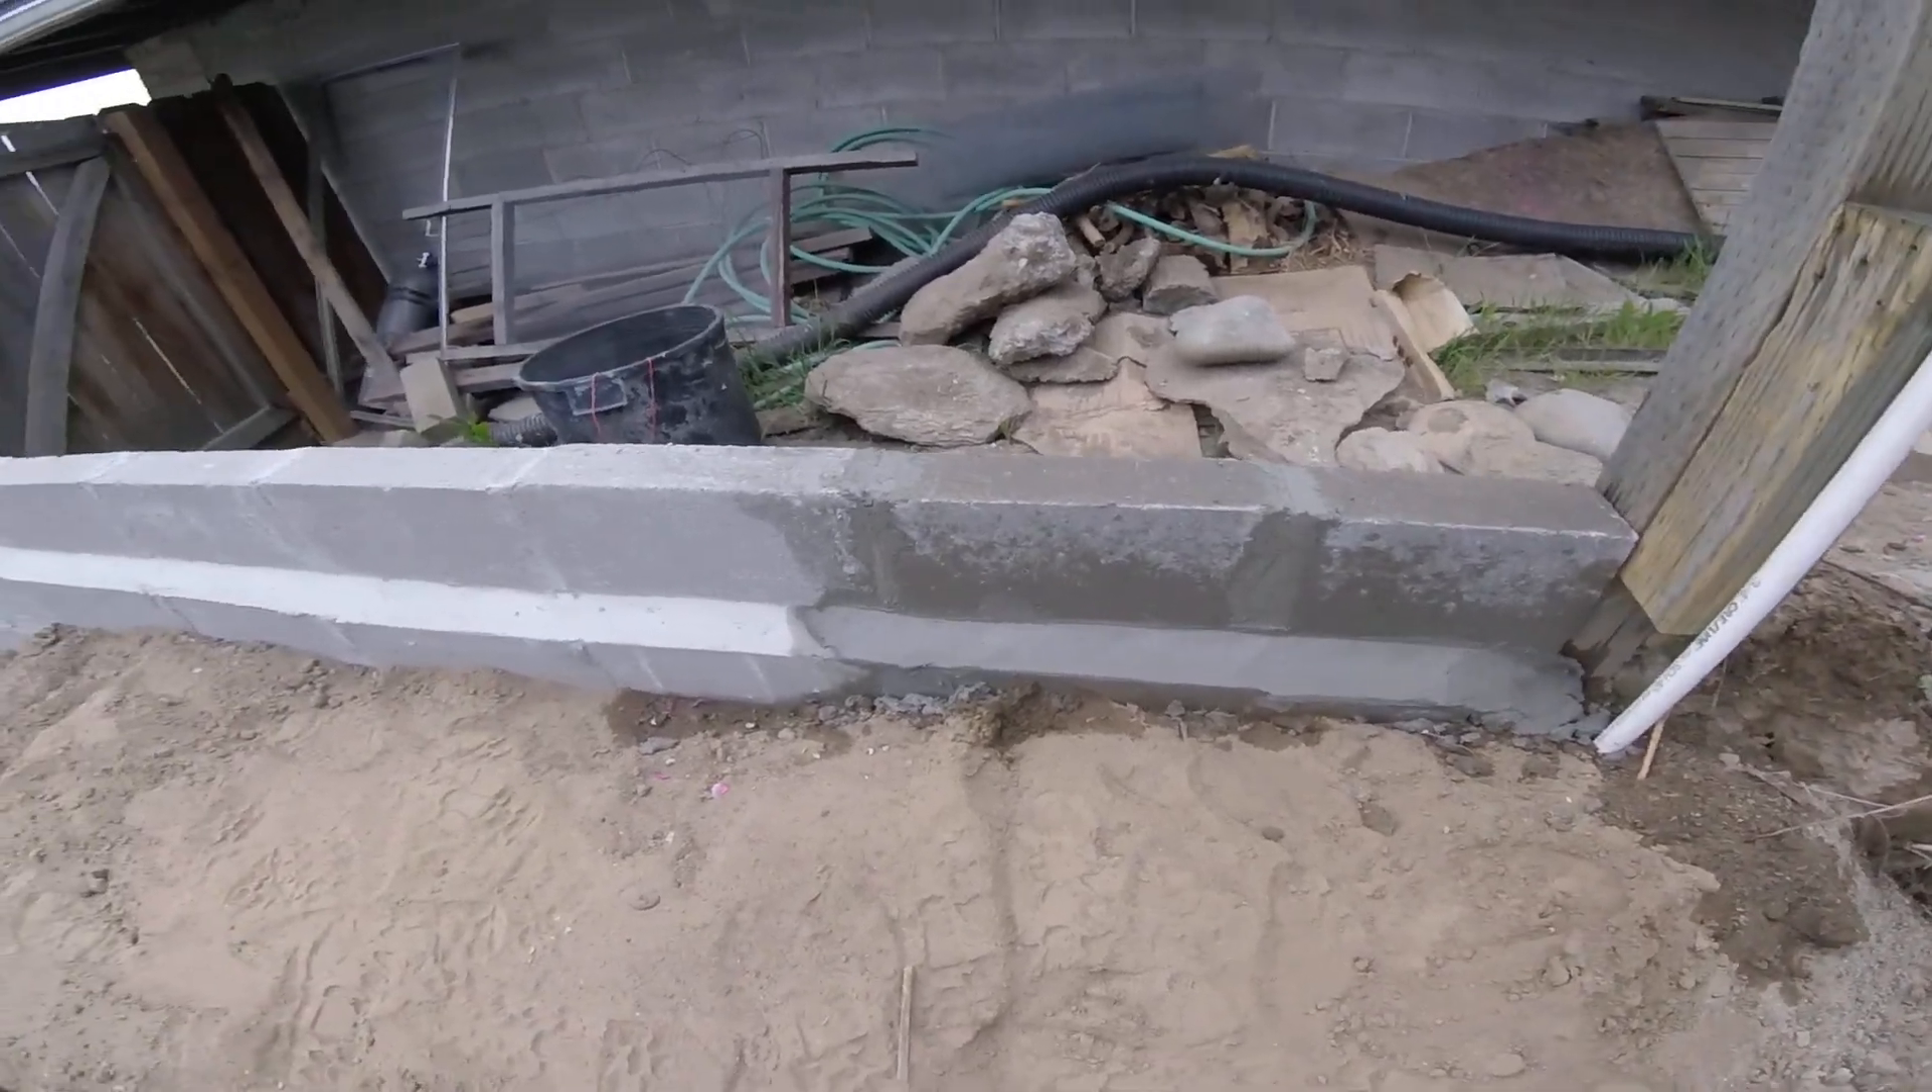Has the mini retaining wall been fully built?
Yes.